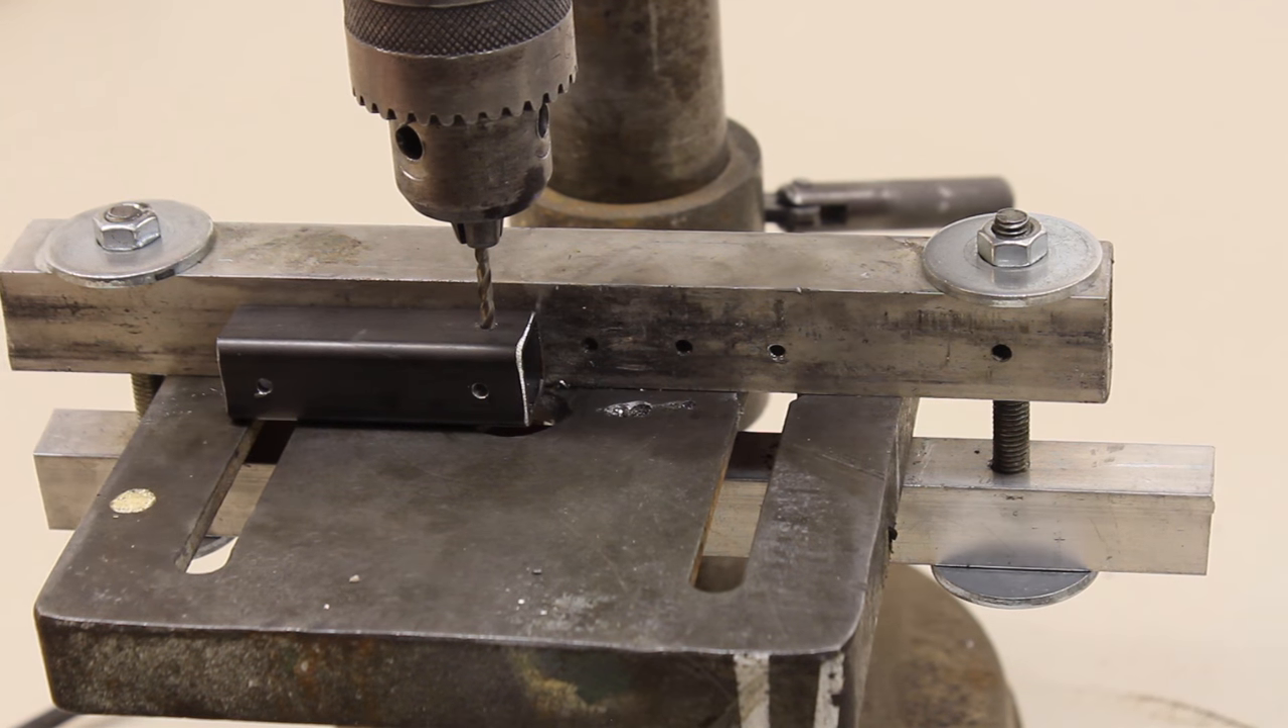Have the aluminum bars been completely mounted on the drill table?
Yes.